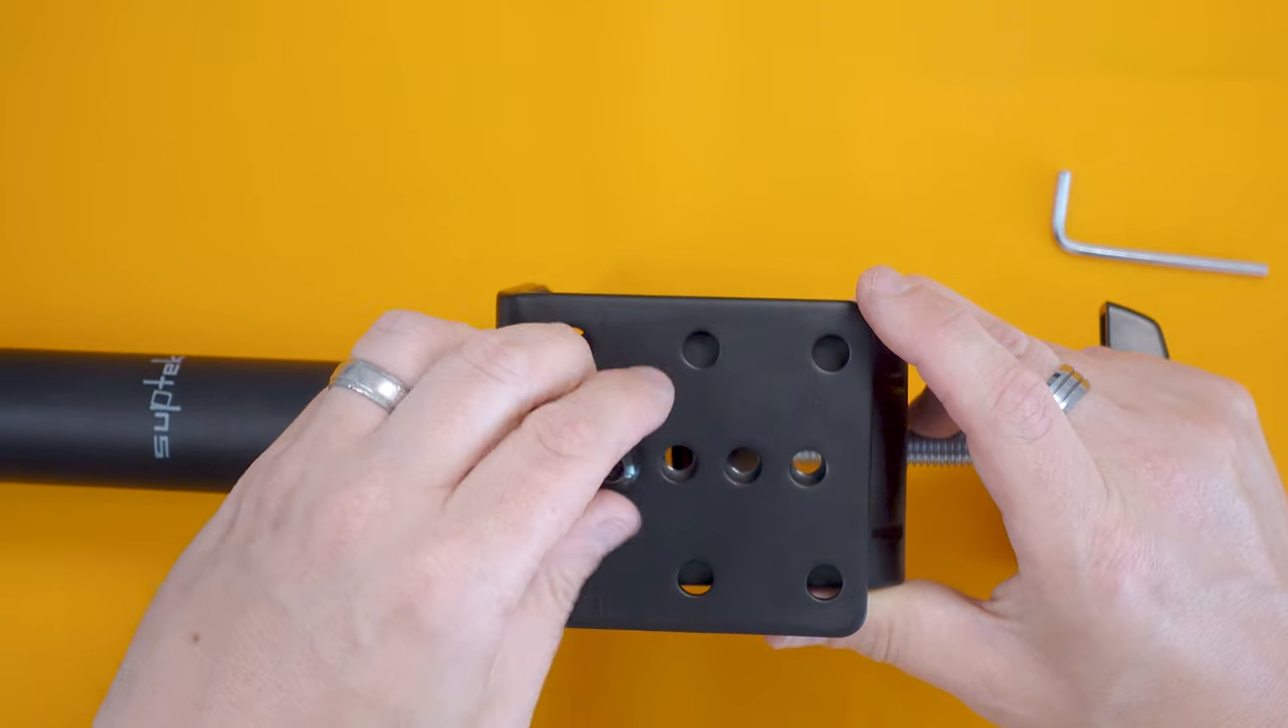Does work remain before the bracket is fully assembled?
Yes.